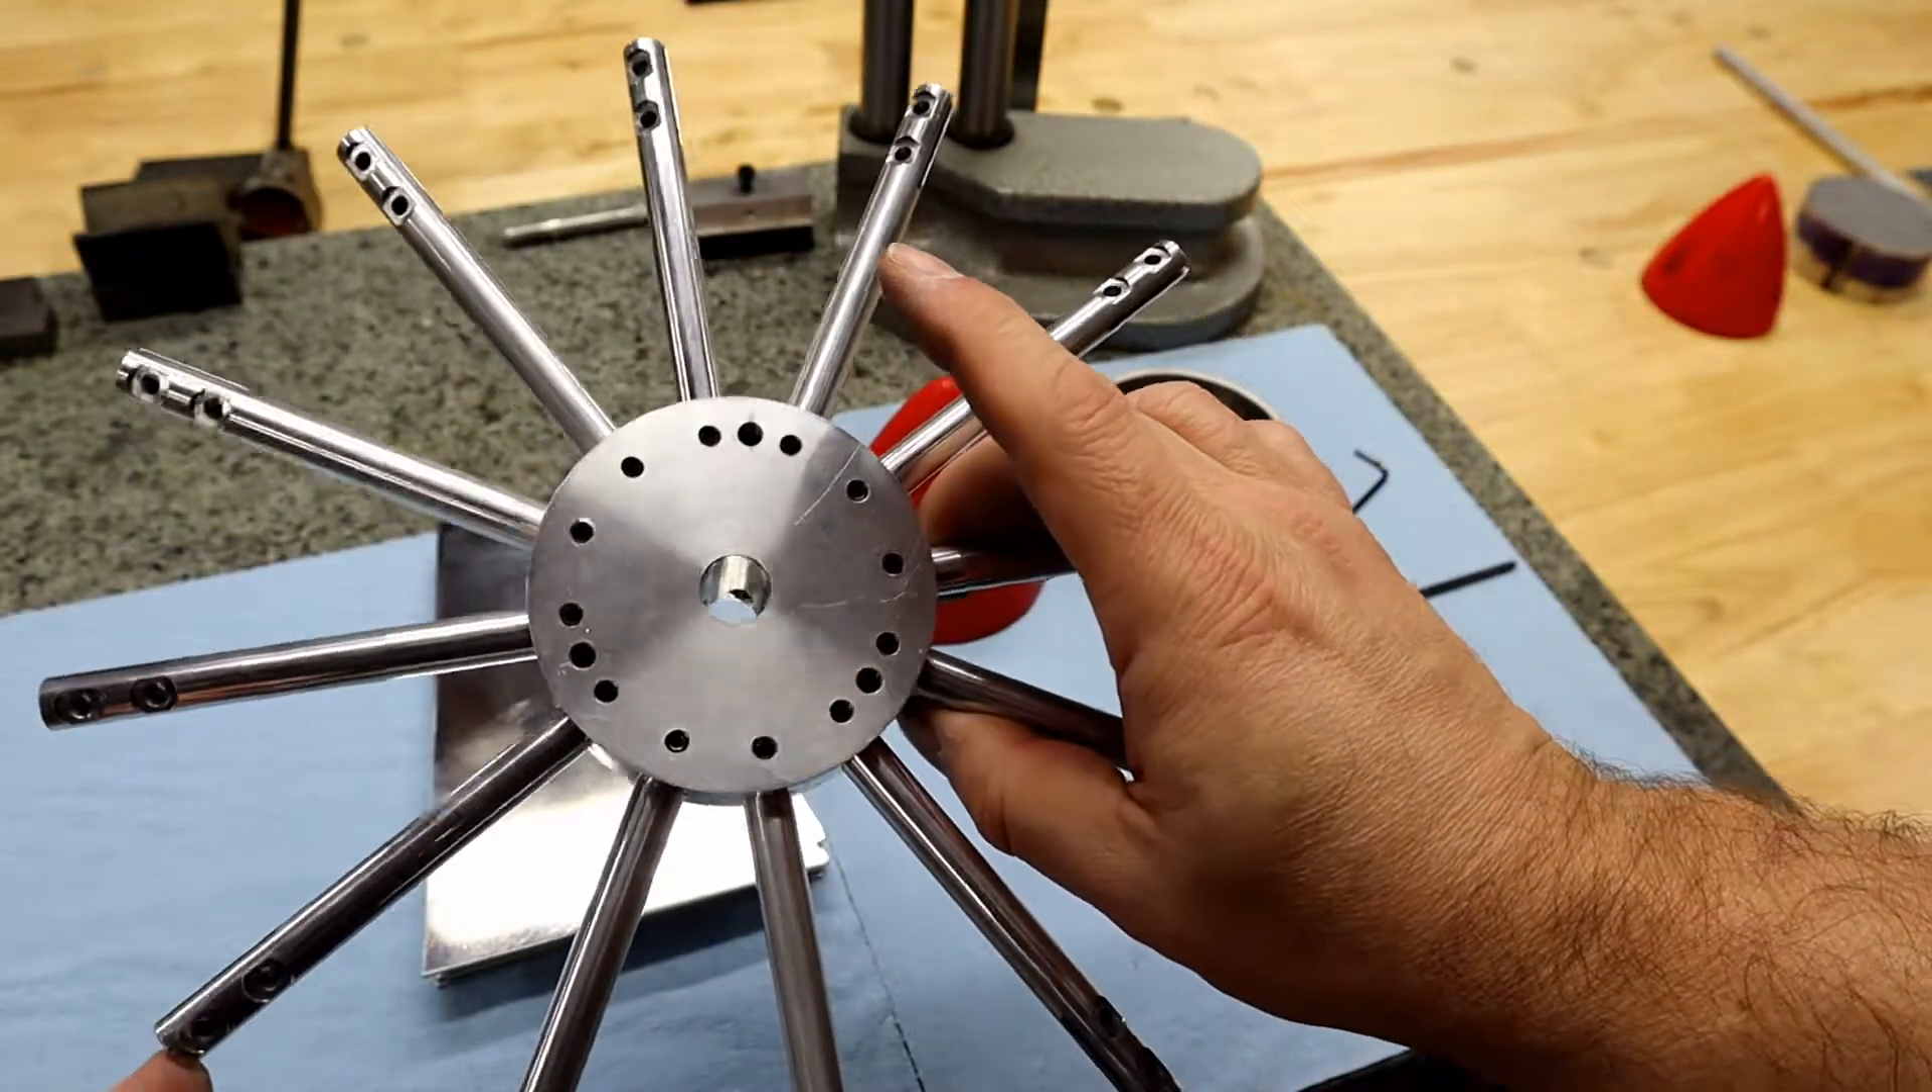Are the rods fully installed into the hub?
Yes.